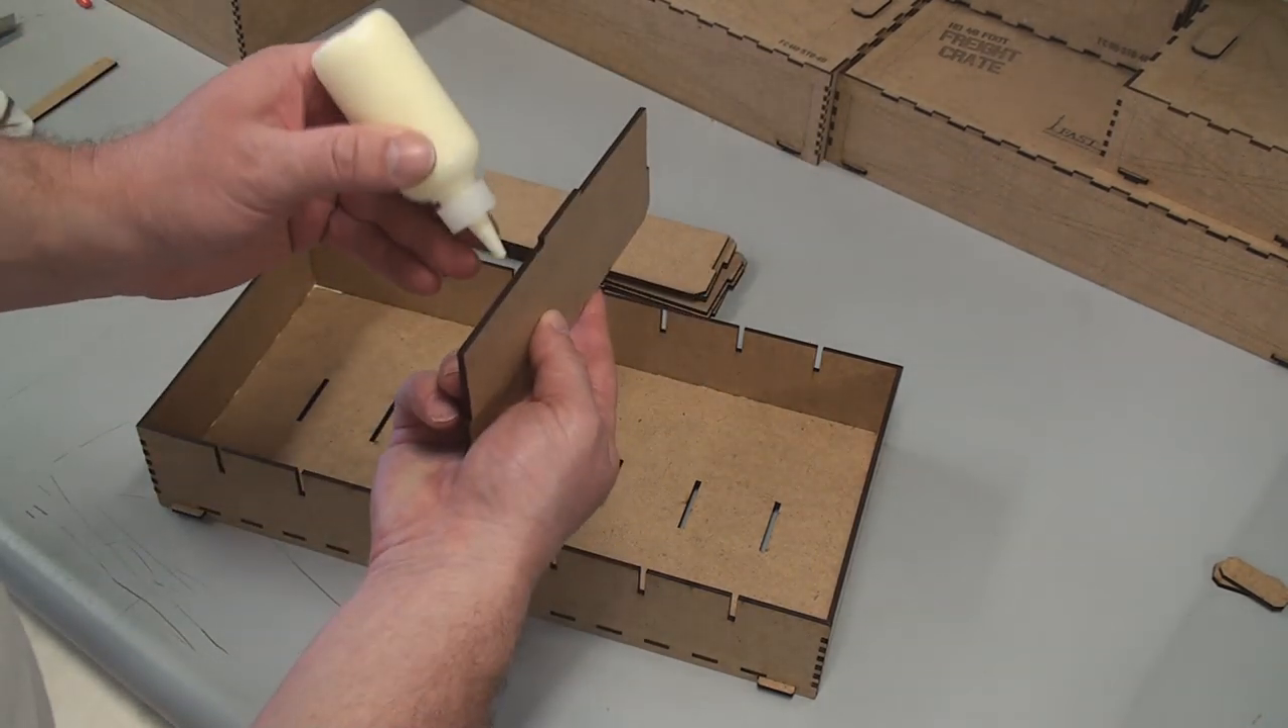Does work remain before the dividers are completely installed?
Yes.